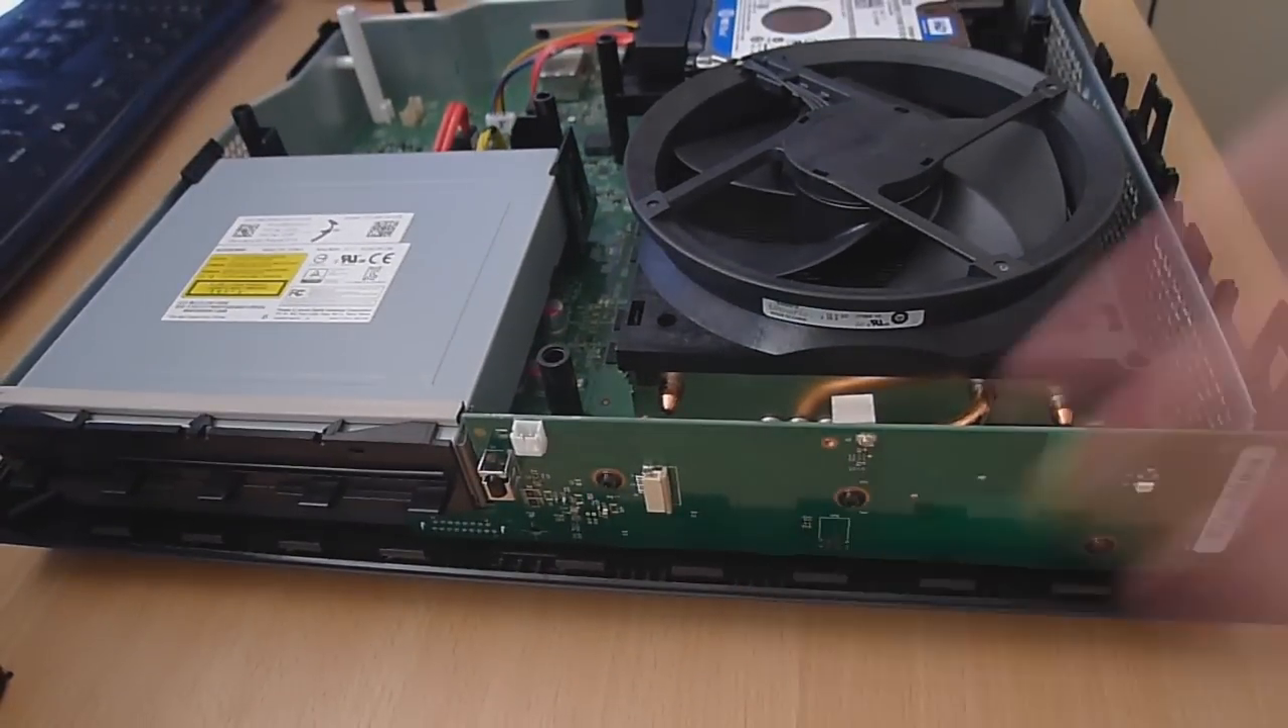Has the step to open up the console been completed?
Yes.